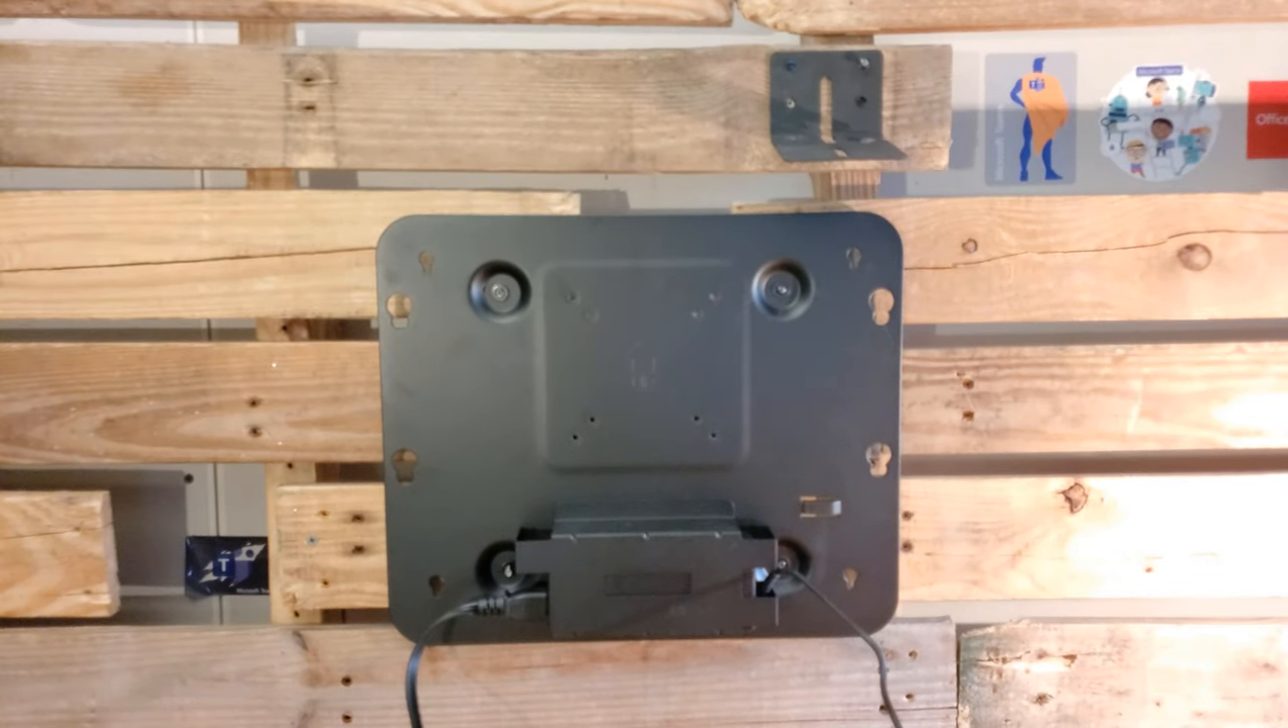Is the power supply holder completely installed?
Yes.